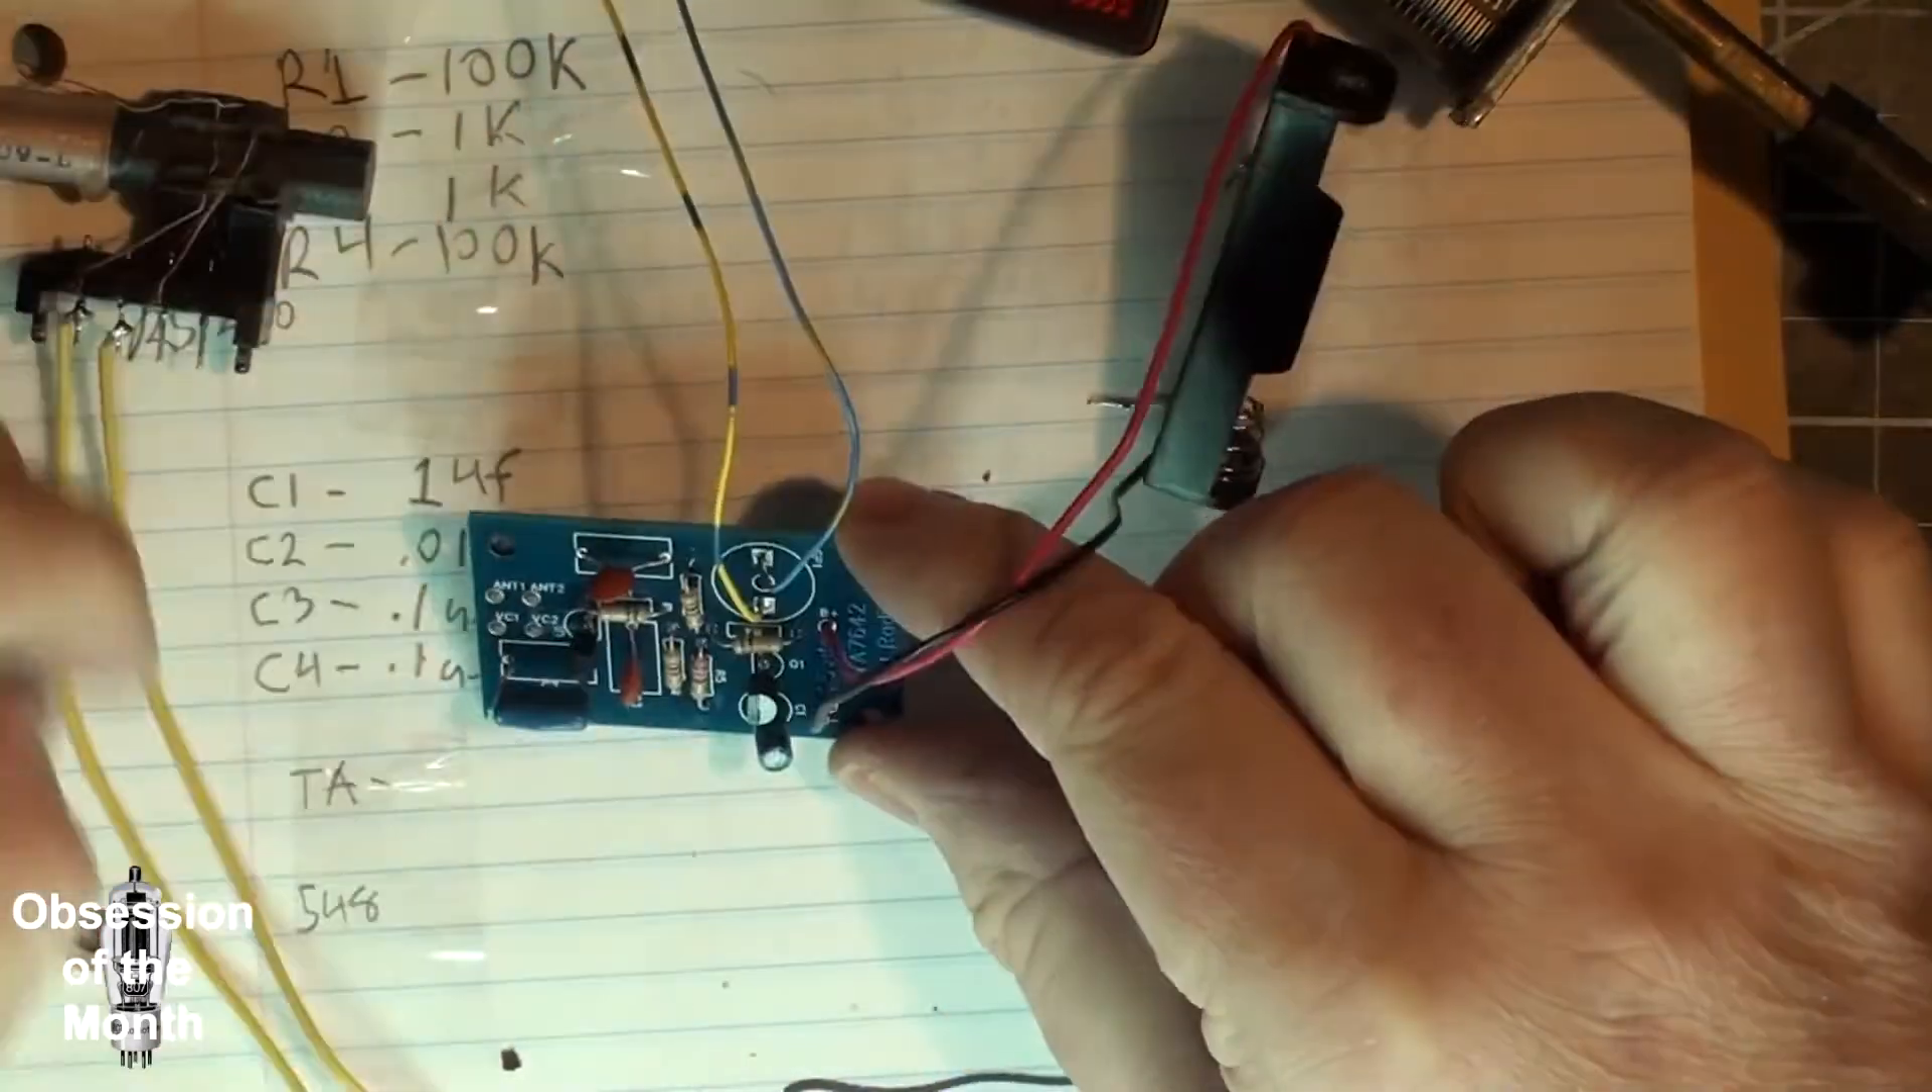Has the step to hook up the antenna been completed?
No.